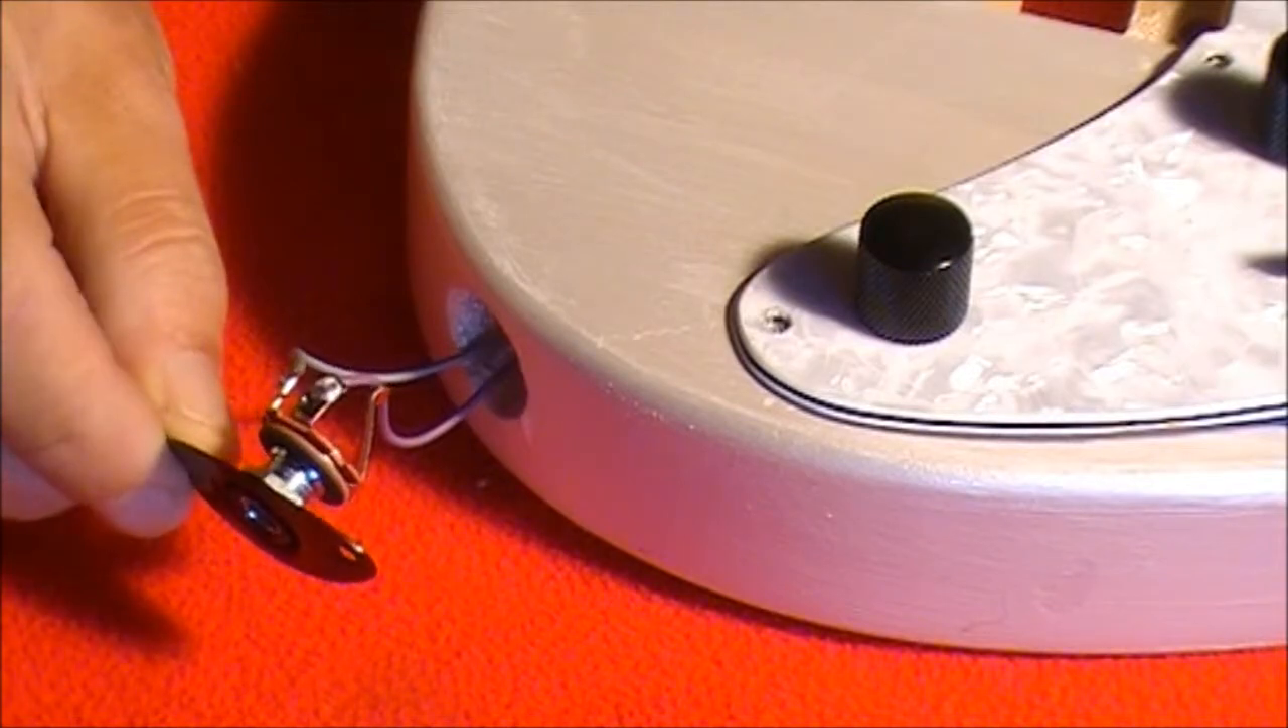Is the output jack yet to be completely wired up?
No.